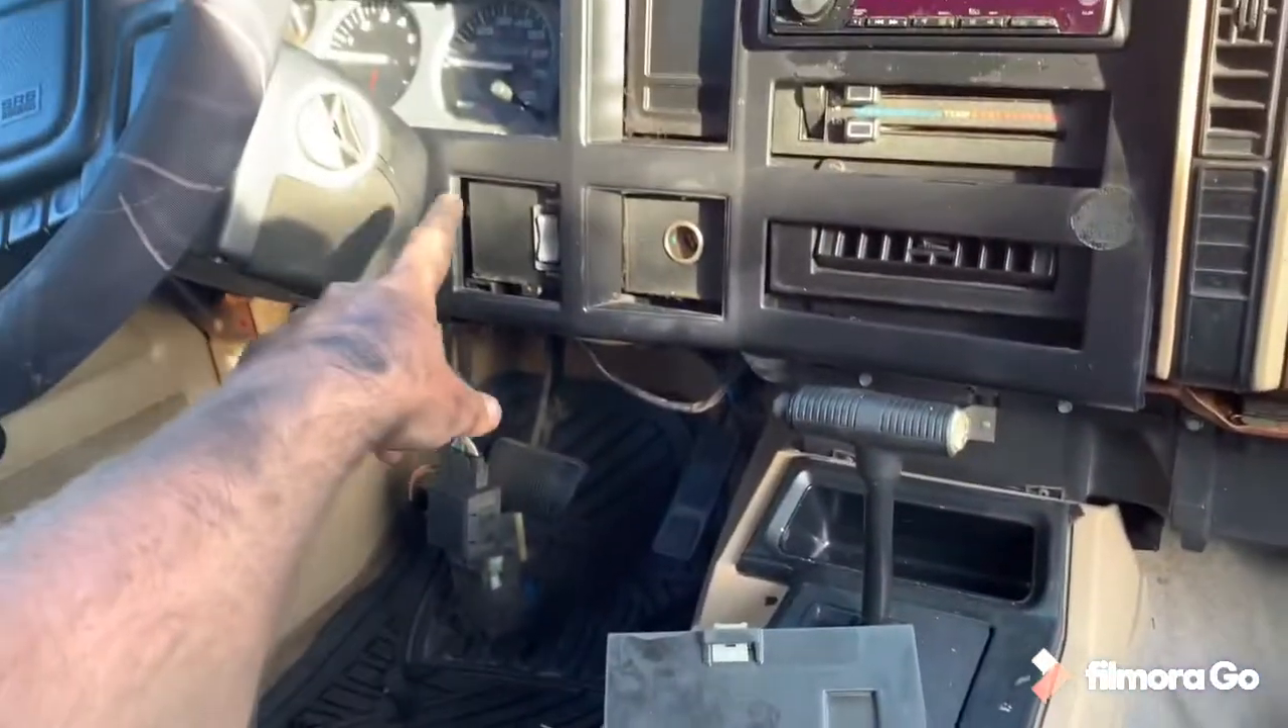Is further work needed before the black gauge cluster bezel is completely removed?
Yes.